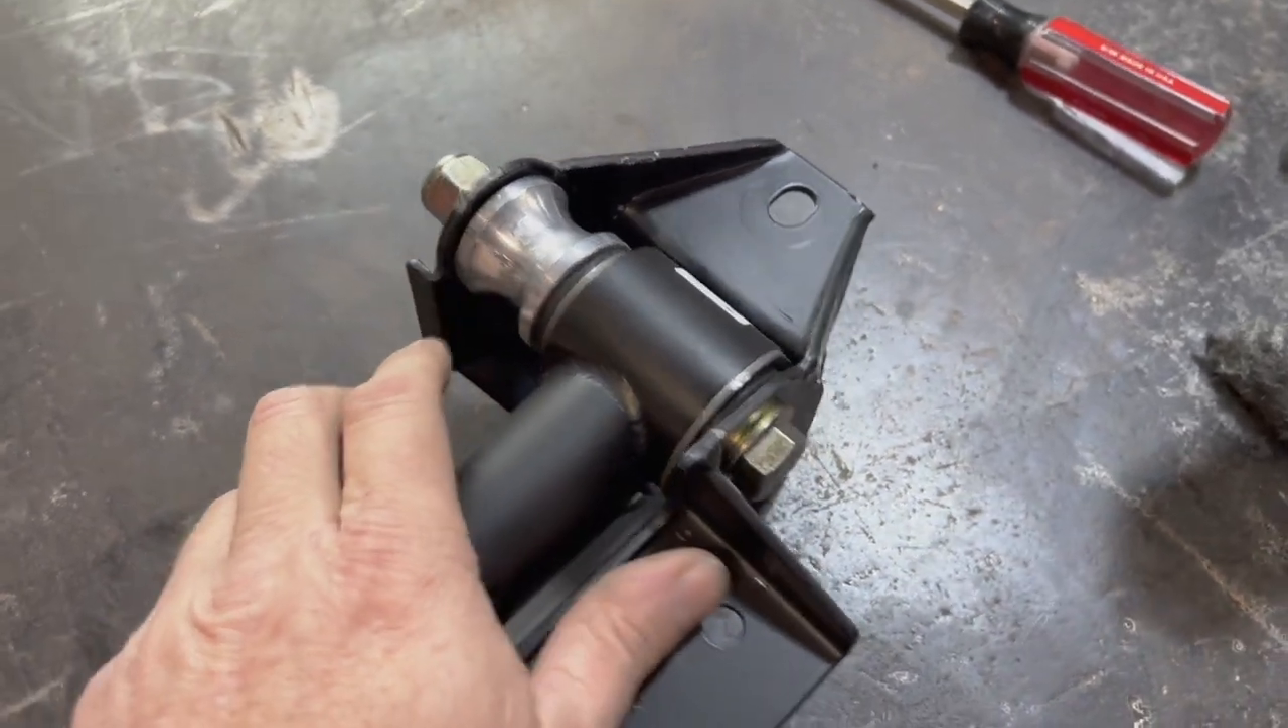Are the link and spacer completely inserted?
Yes.